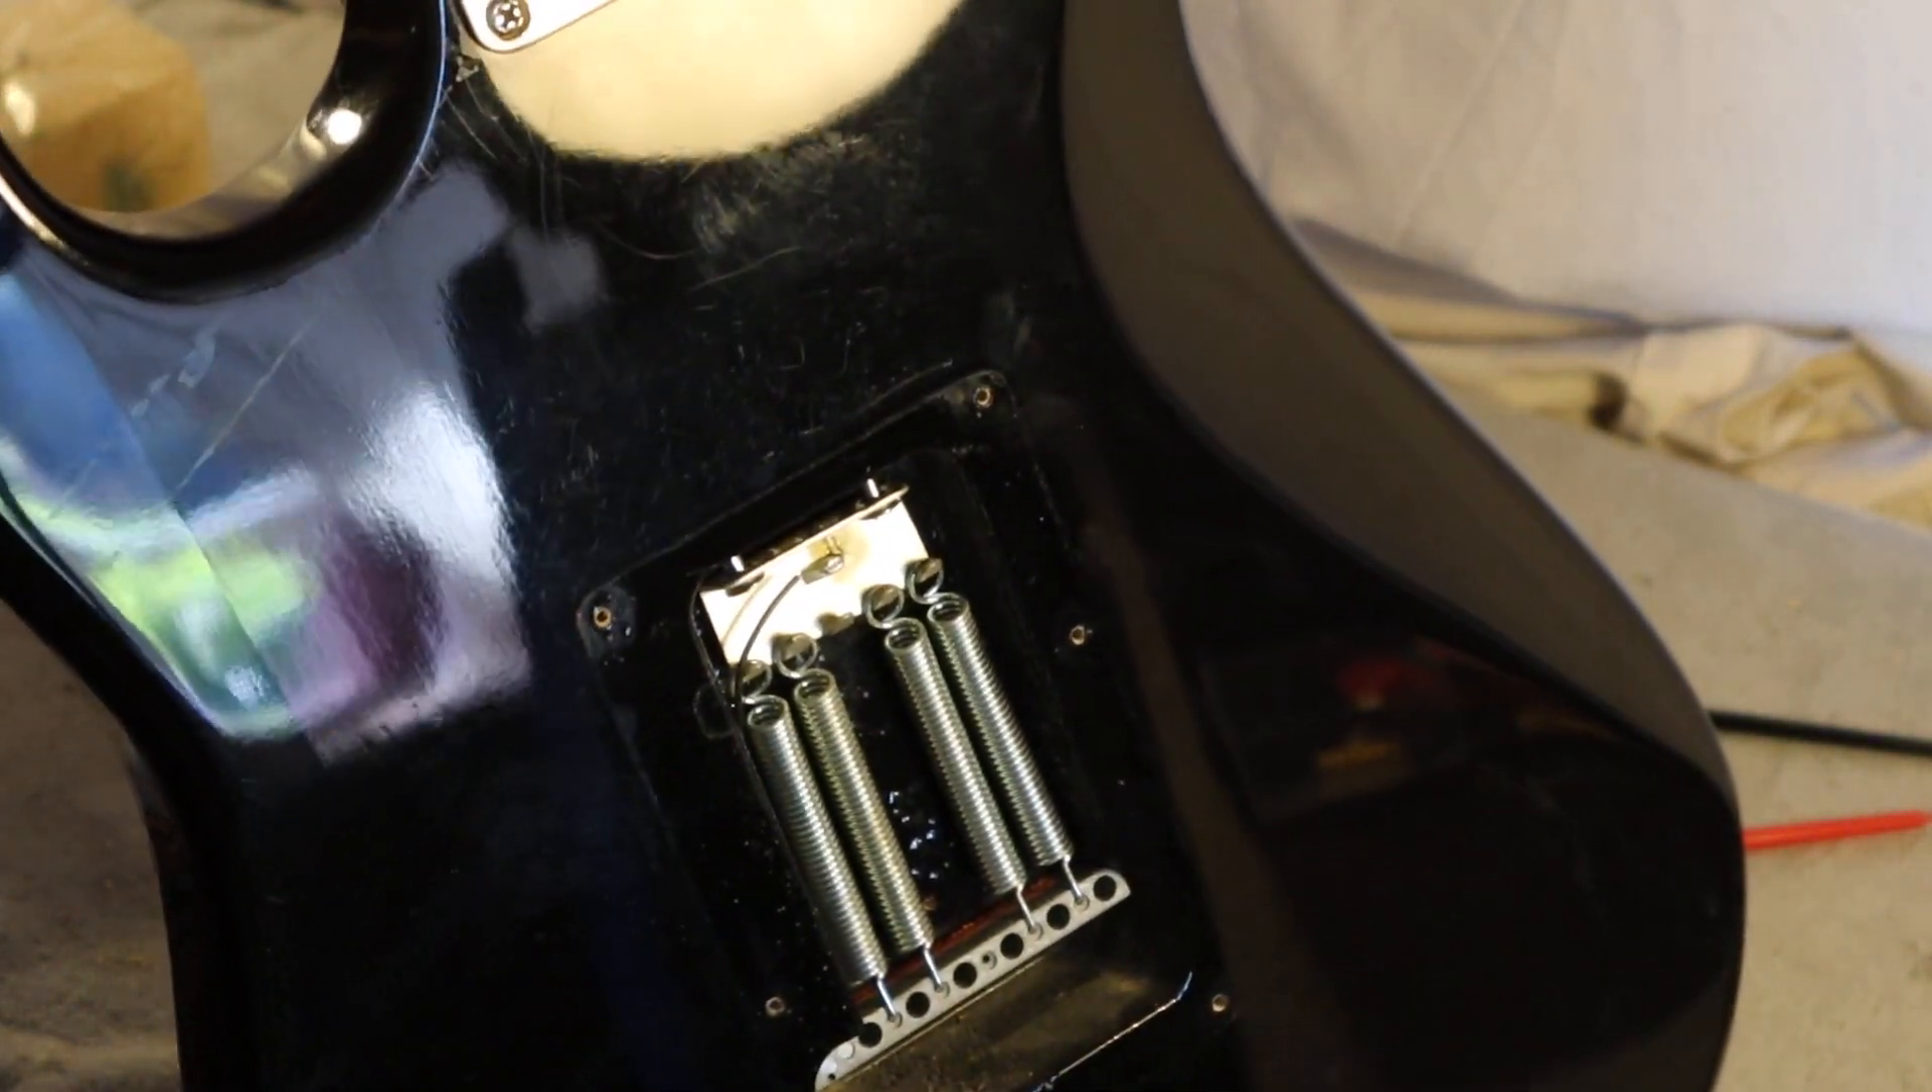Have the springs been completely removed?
No.